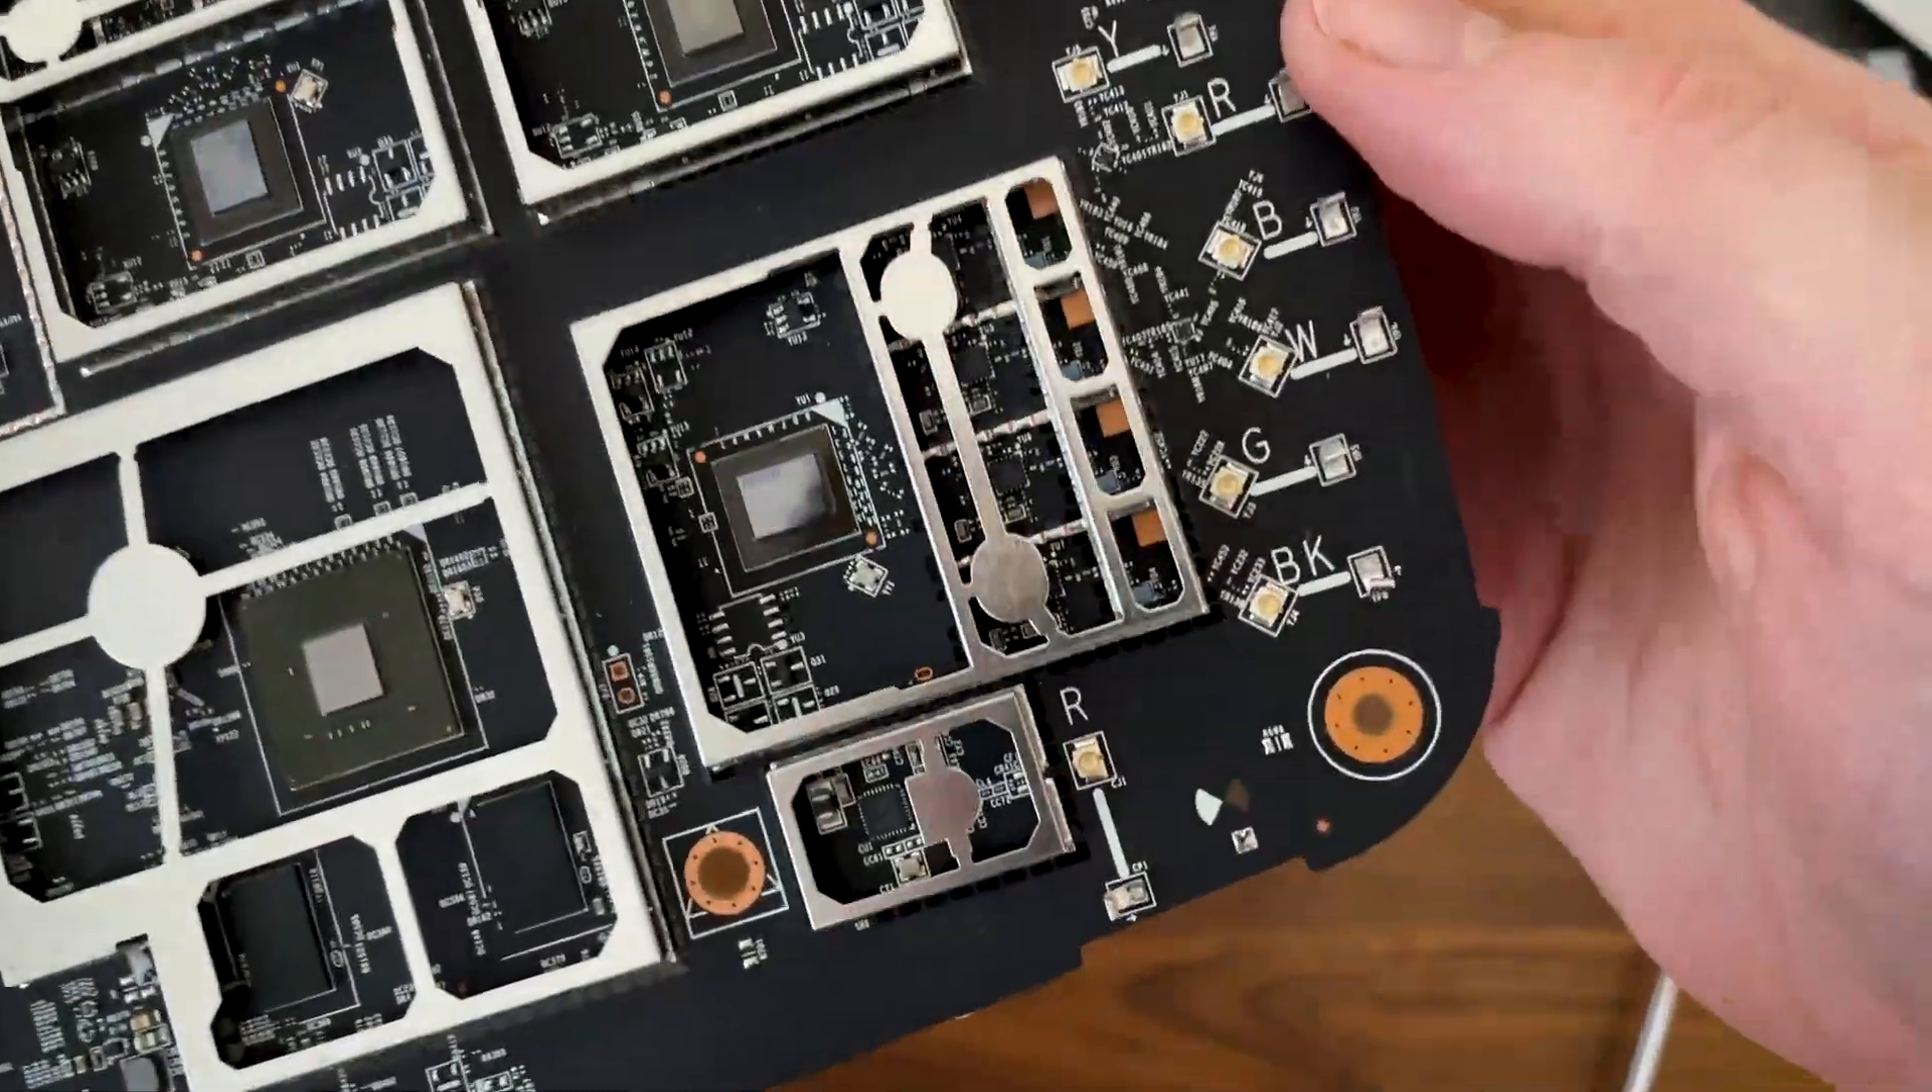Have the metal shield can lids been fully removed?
Yes.